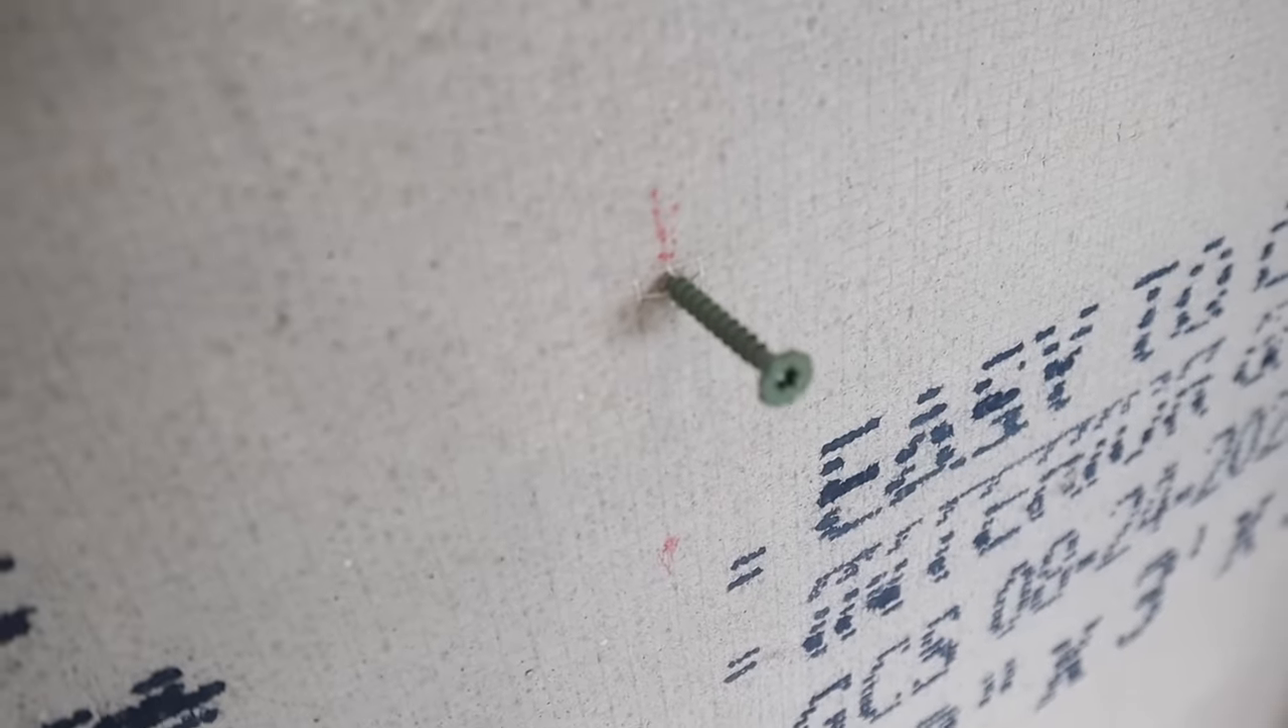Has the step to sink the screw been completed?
No.